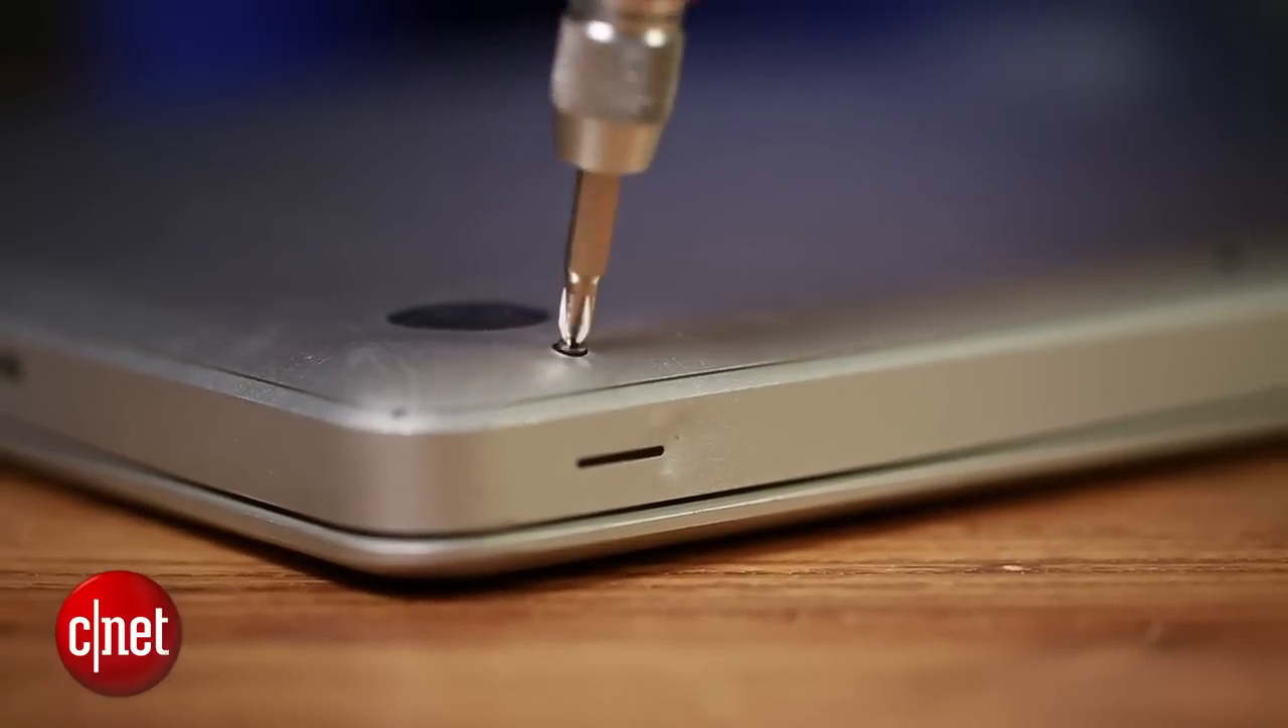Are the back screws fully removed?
No.